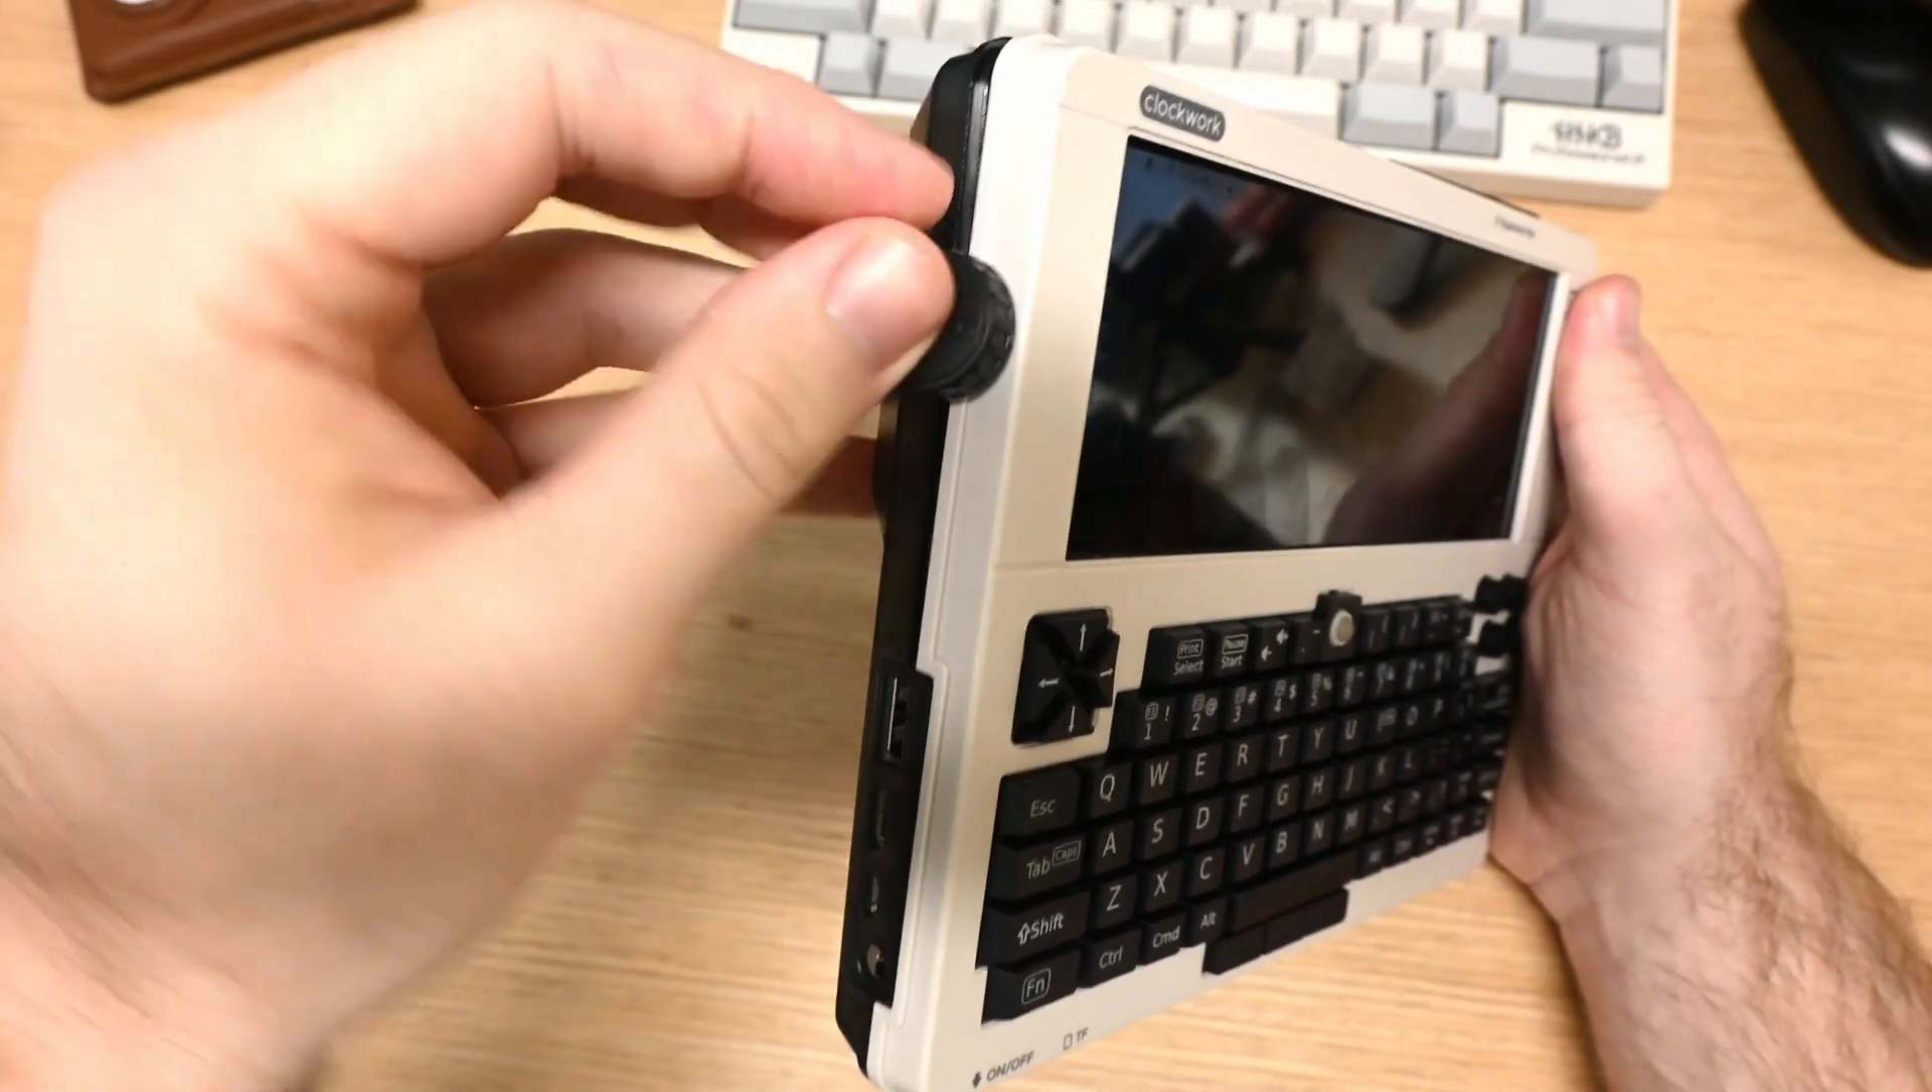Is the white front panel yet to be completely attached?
No.